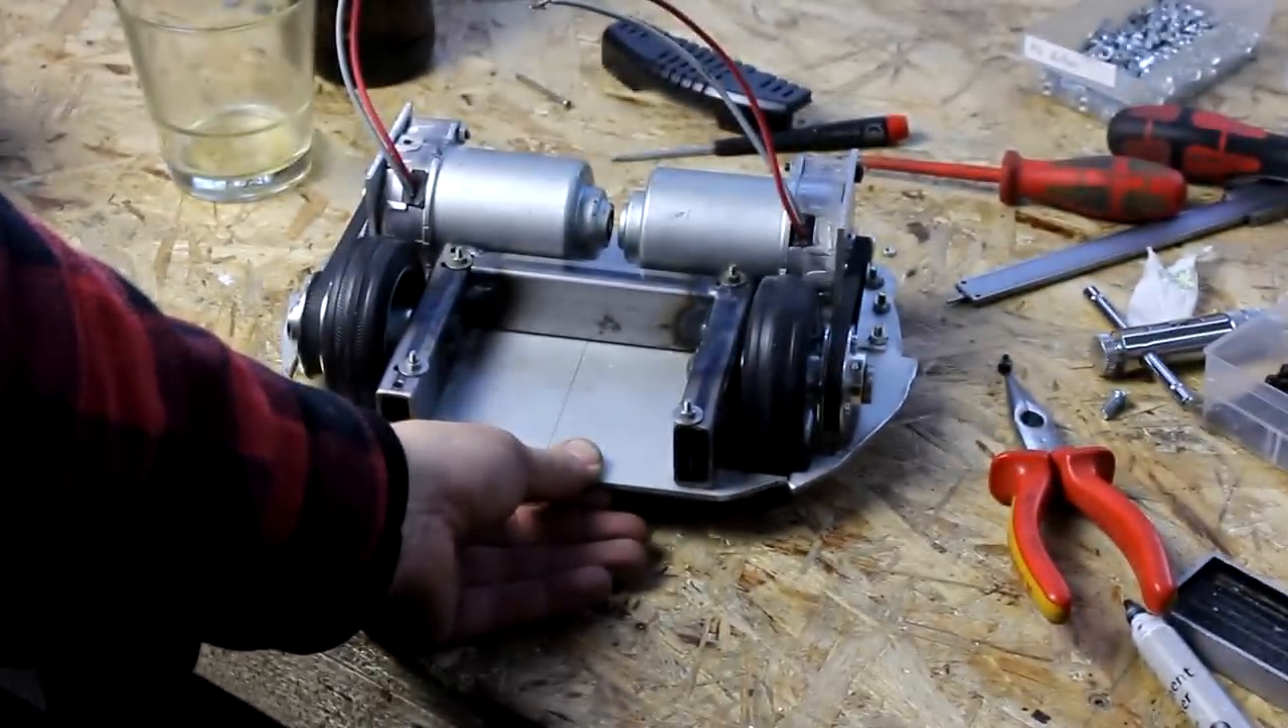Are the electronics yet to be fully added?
Yes.